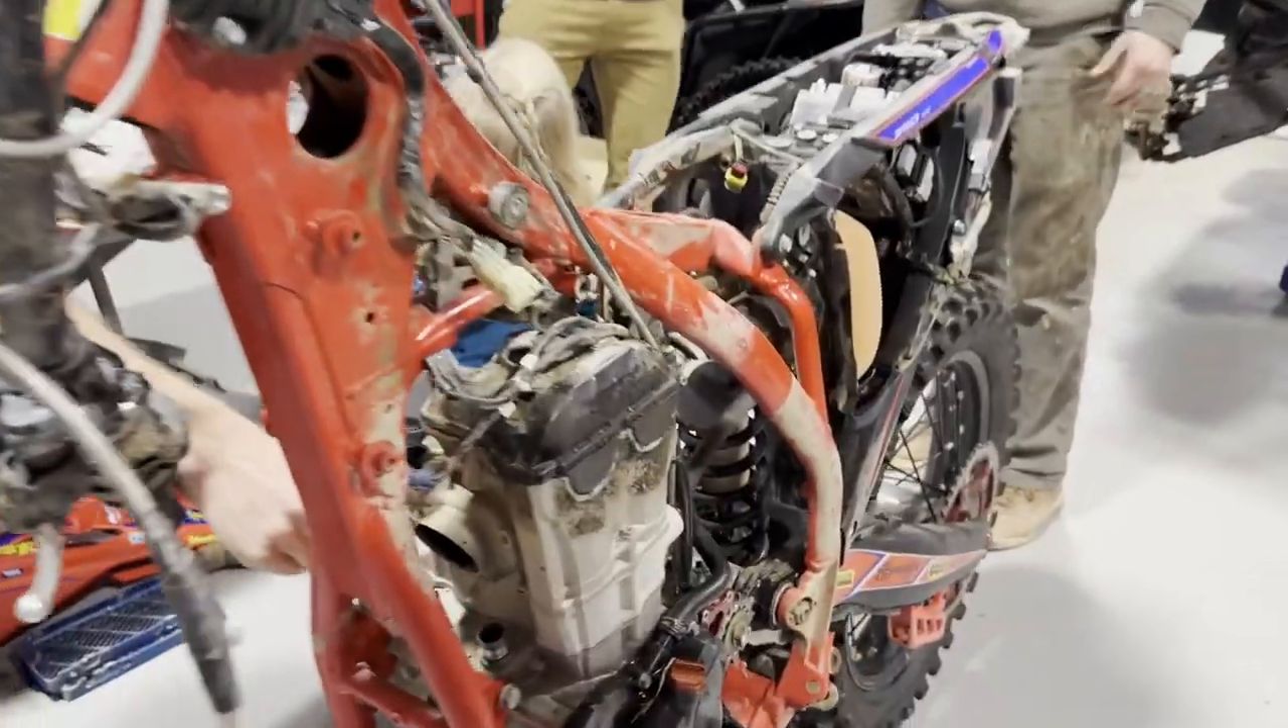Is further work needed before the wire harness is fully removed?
Yes.